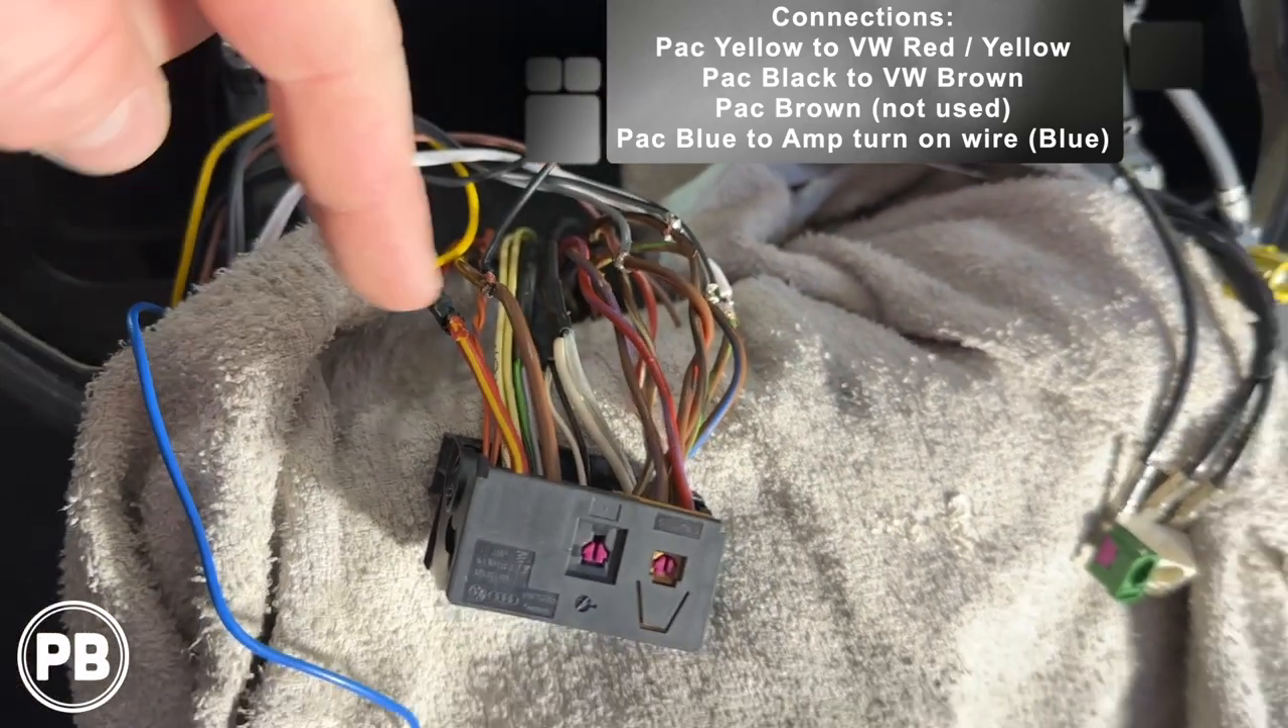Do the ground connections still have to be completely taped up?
Yes.